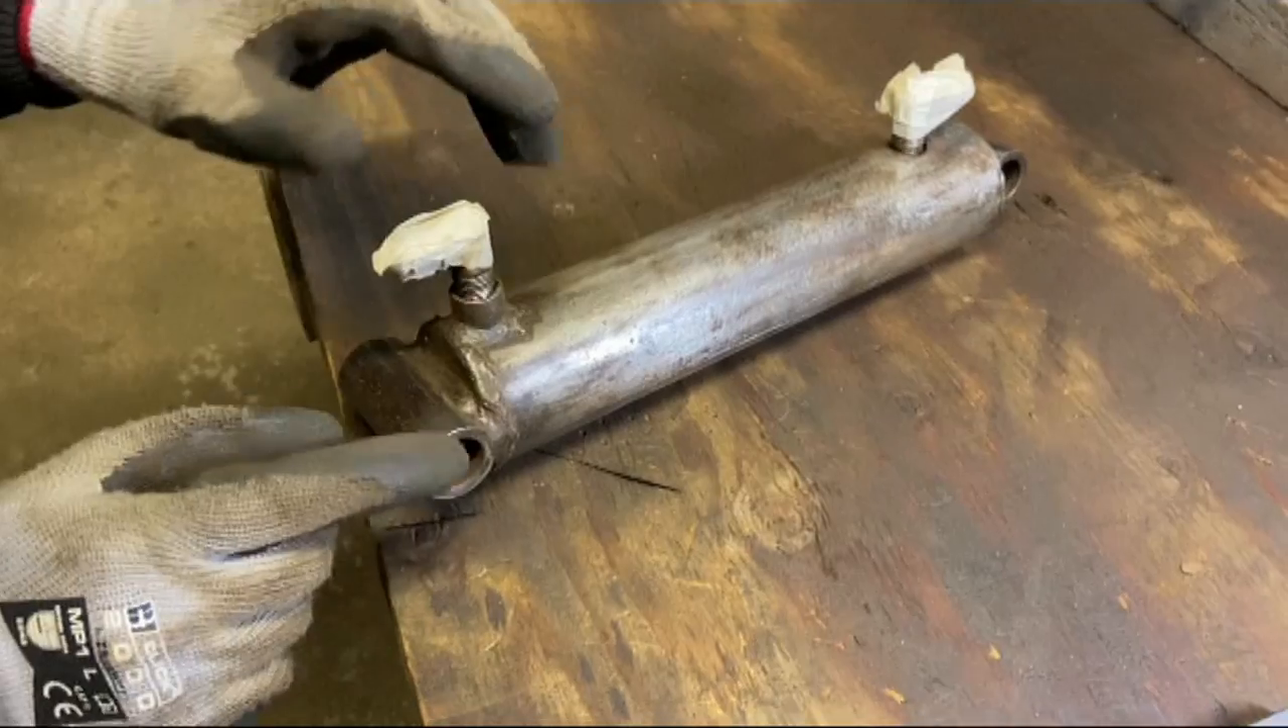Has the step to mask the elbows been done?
Yes.